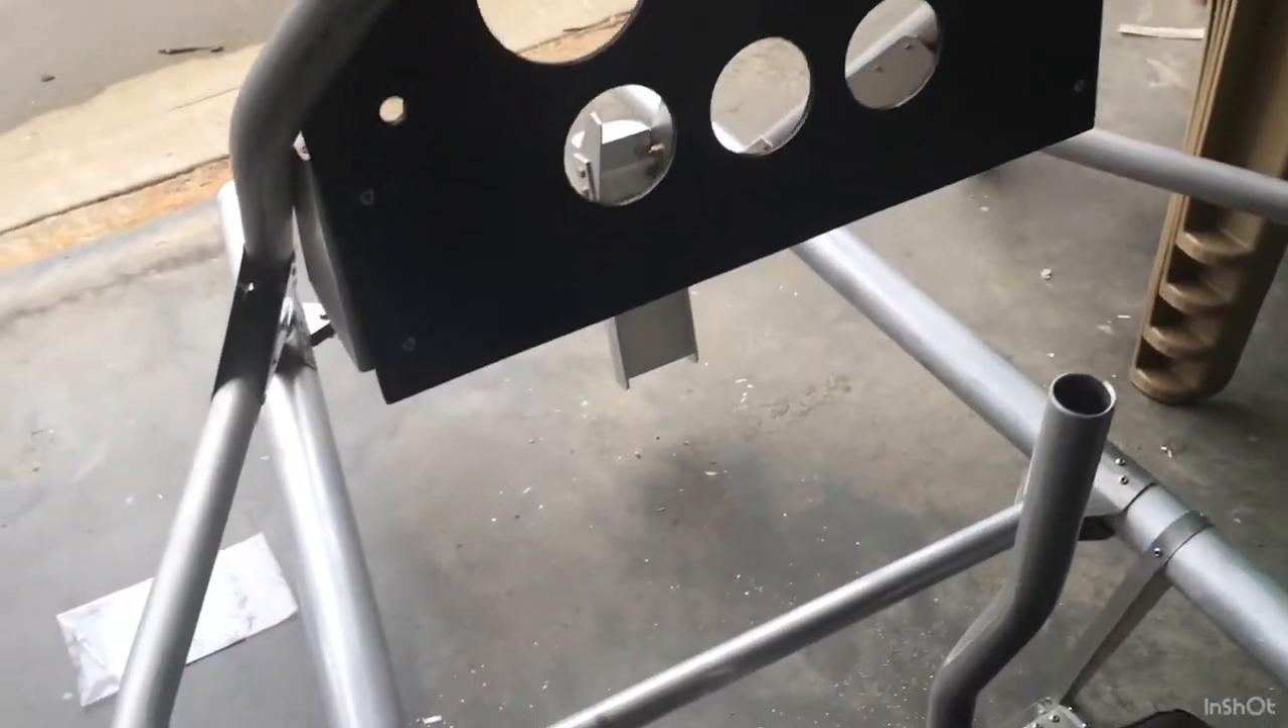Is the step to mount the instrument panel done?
Yes.